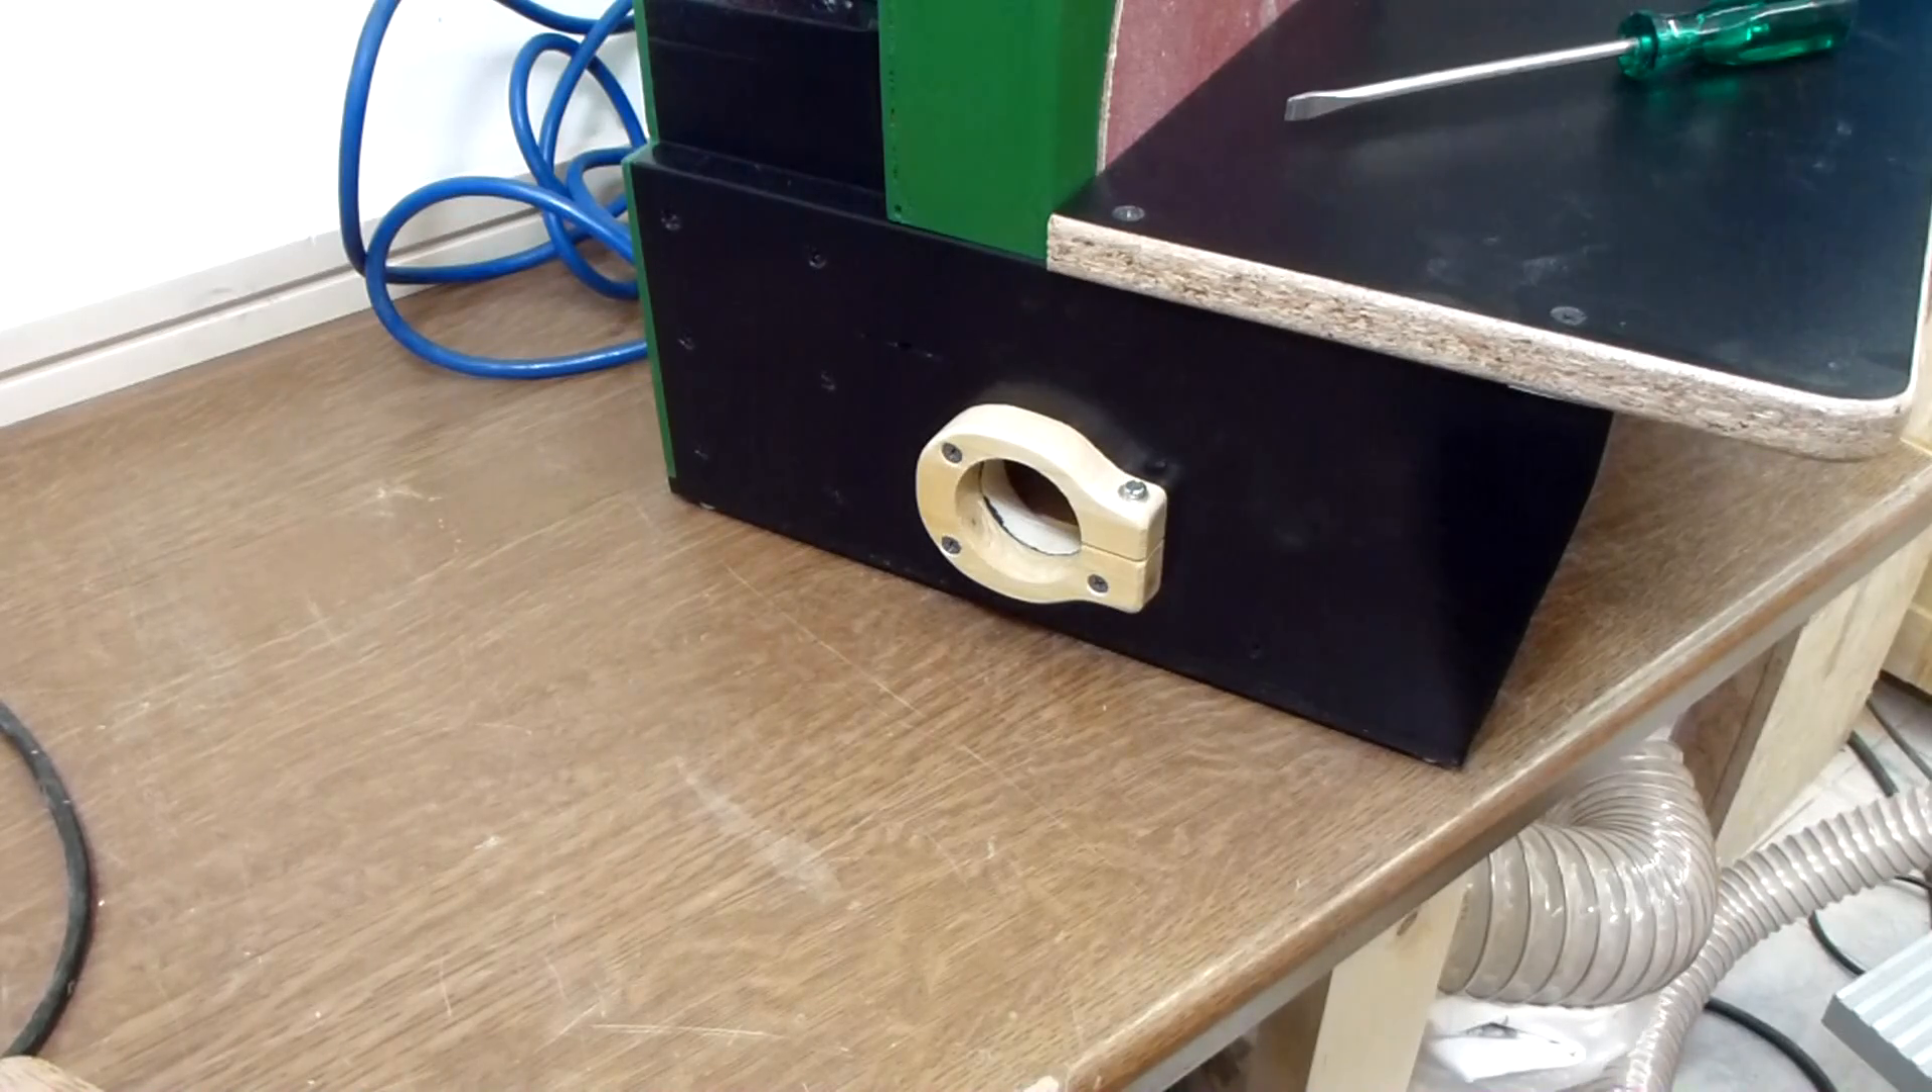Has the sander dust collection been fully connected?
No.